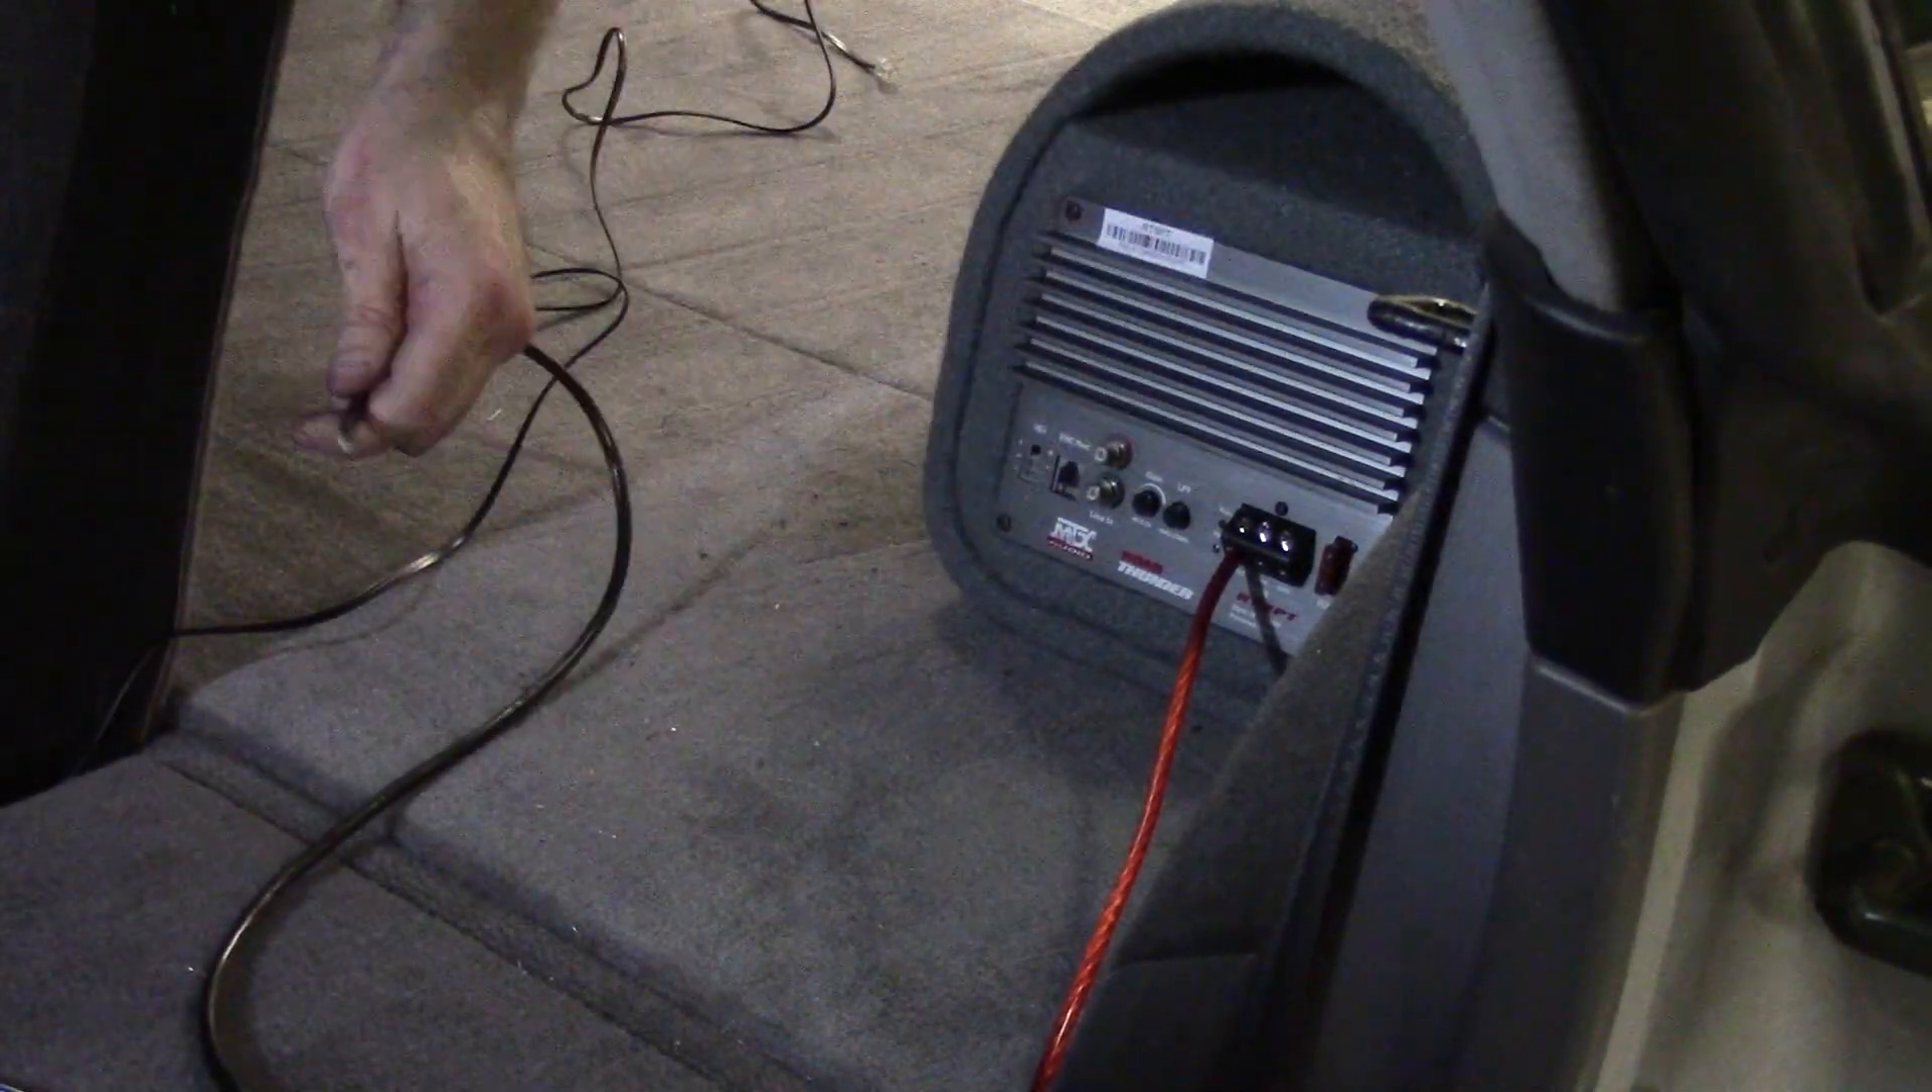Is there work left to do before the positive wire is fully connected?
No.